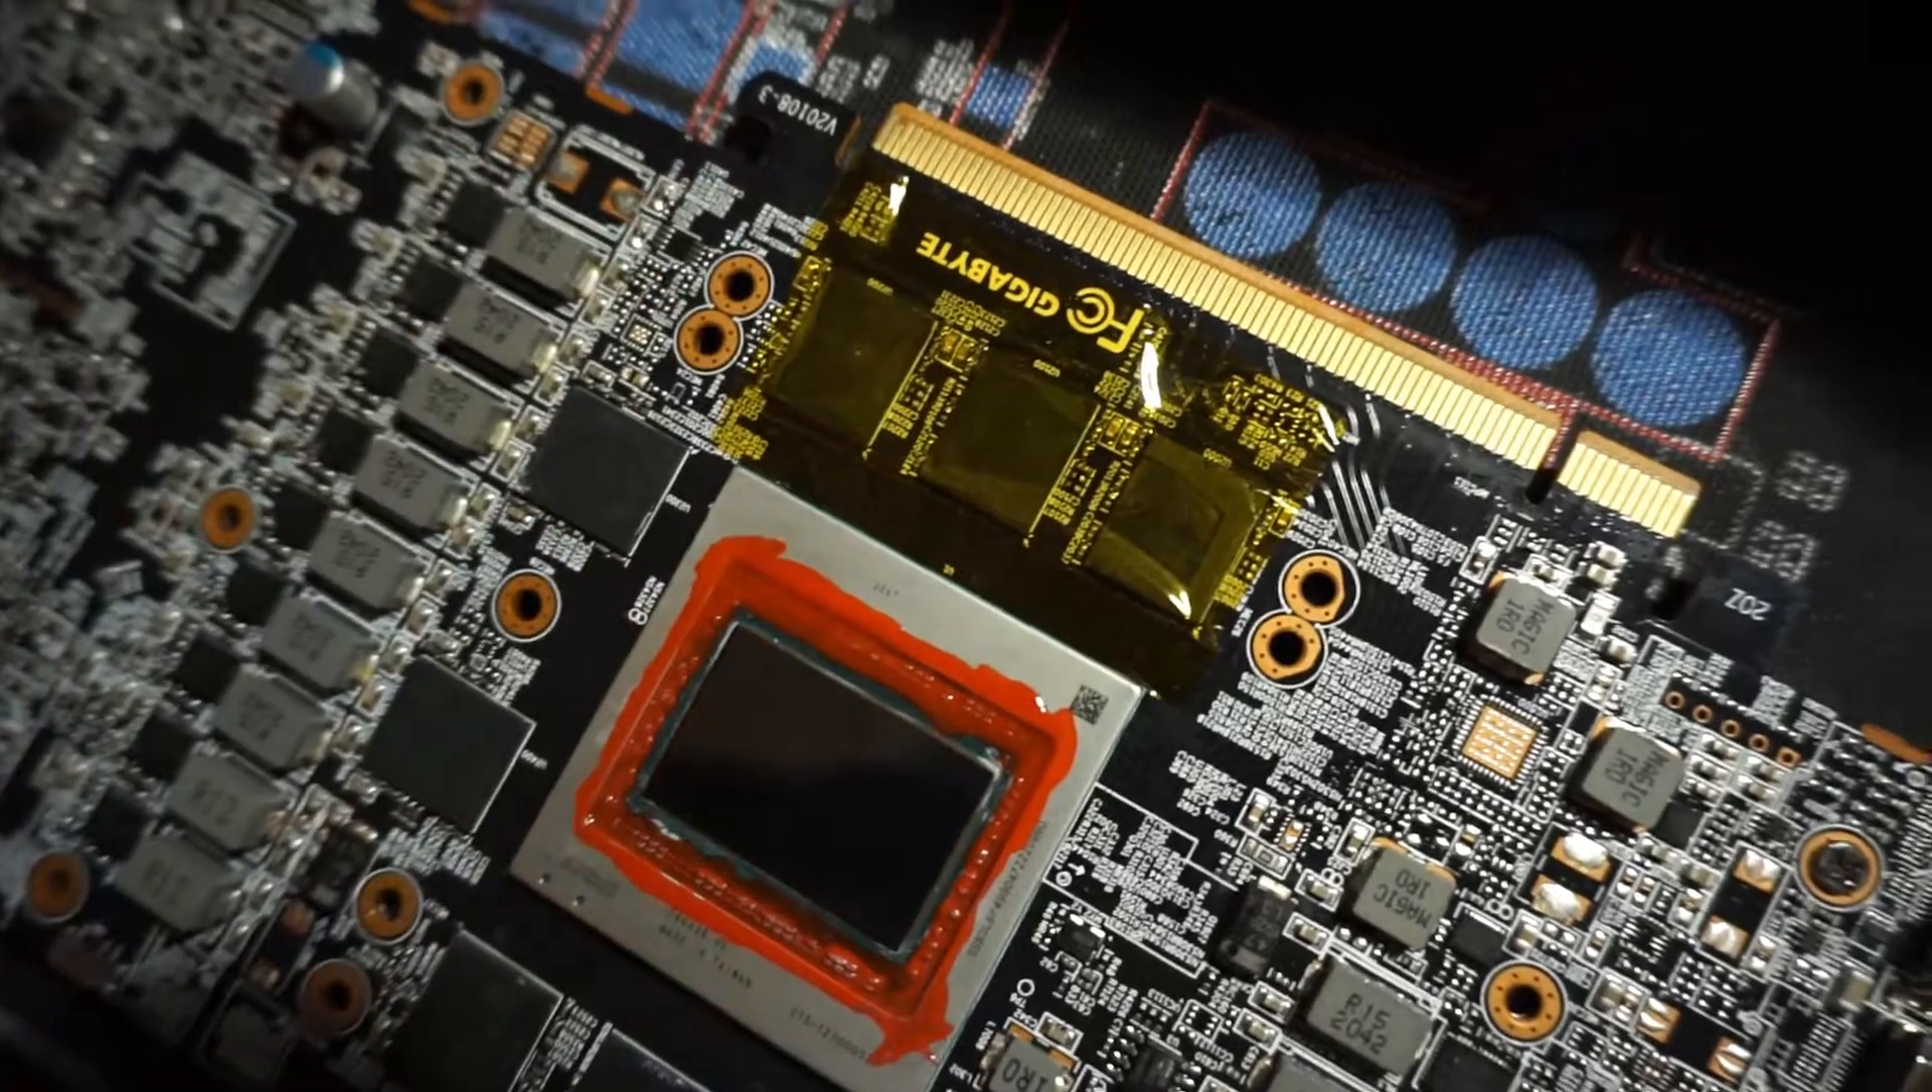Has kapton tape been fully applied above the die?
Yes.